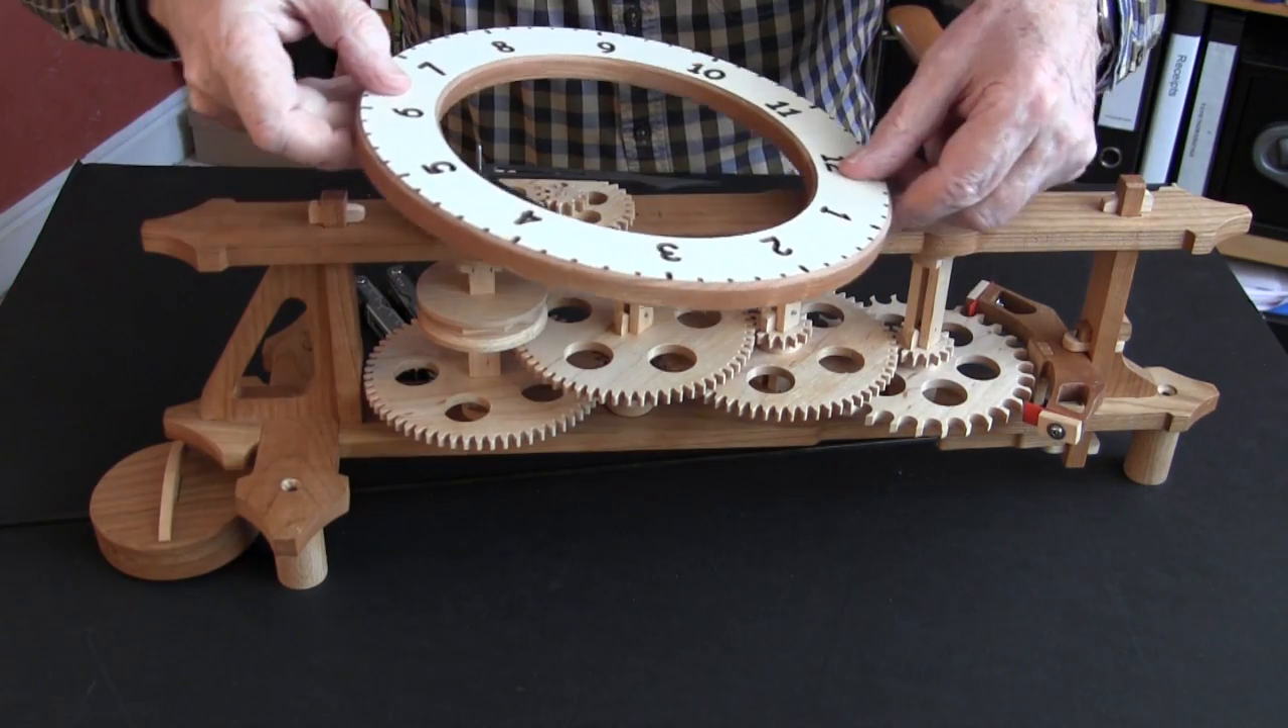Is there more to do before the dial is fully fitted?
Yes.